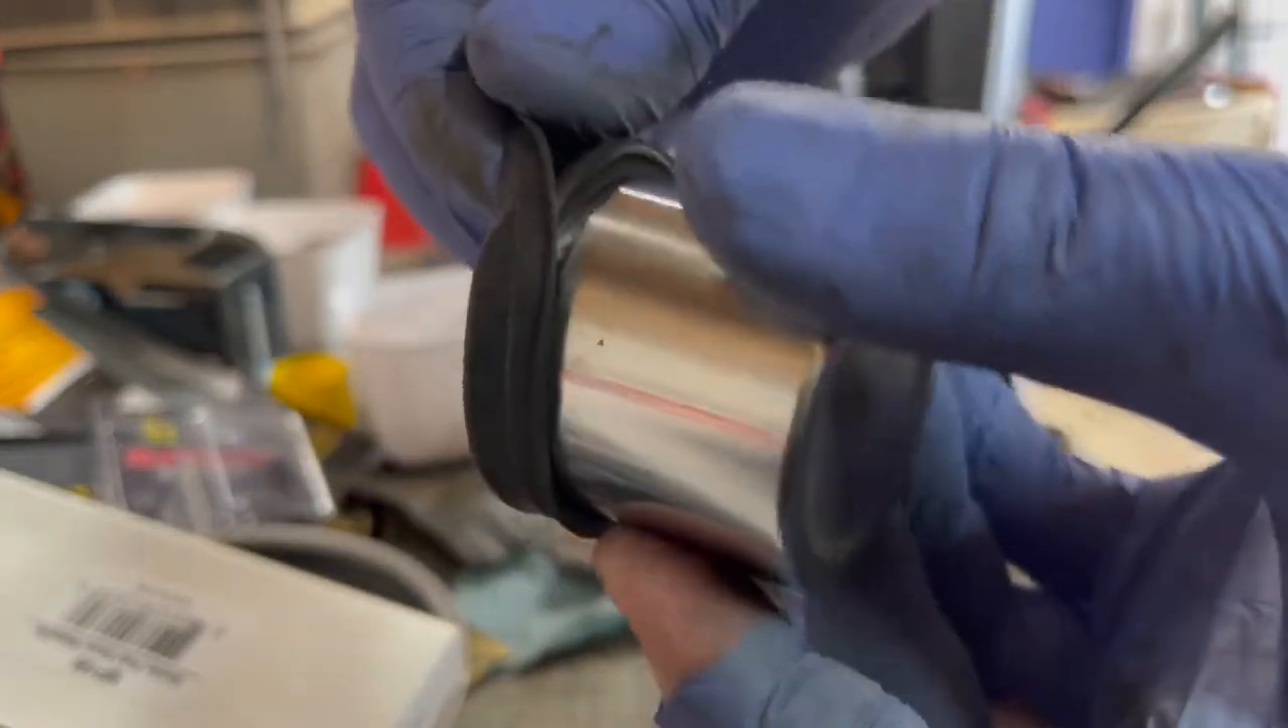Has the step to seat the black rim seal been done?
No.